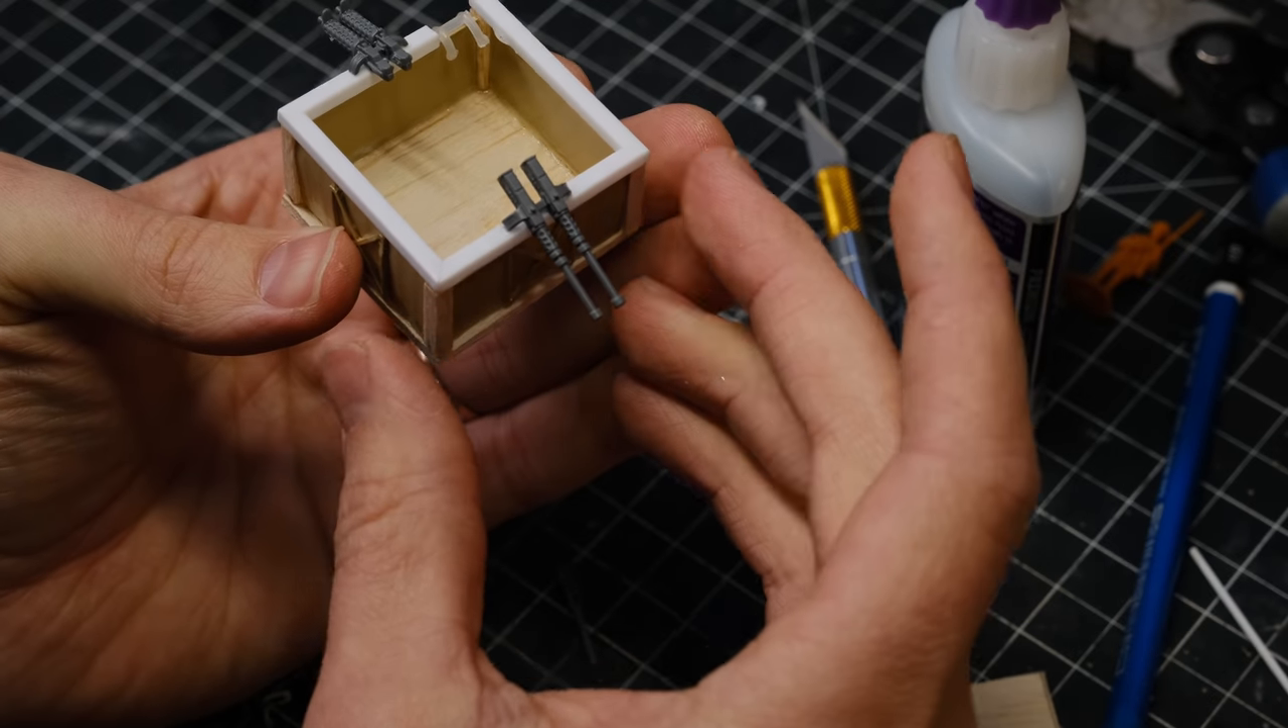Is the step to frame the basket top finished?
Yes.